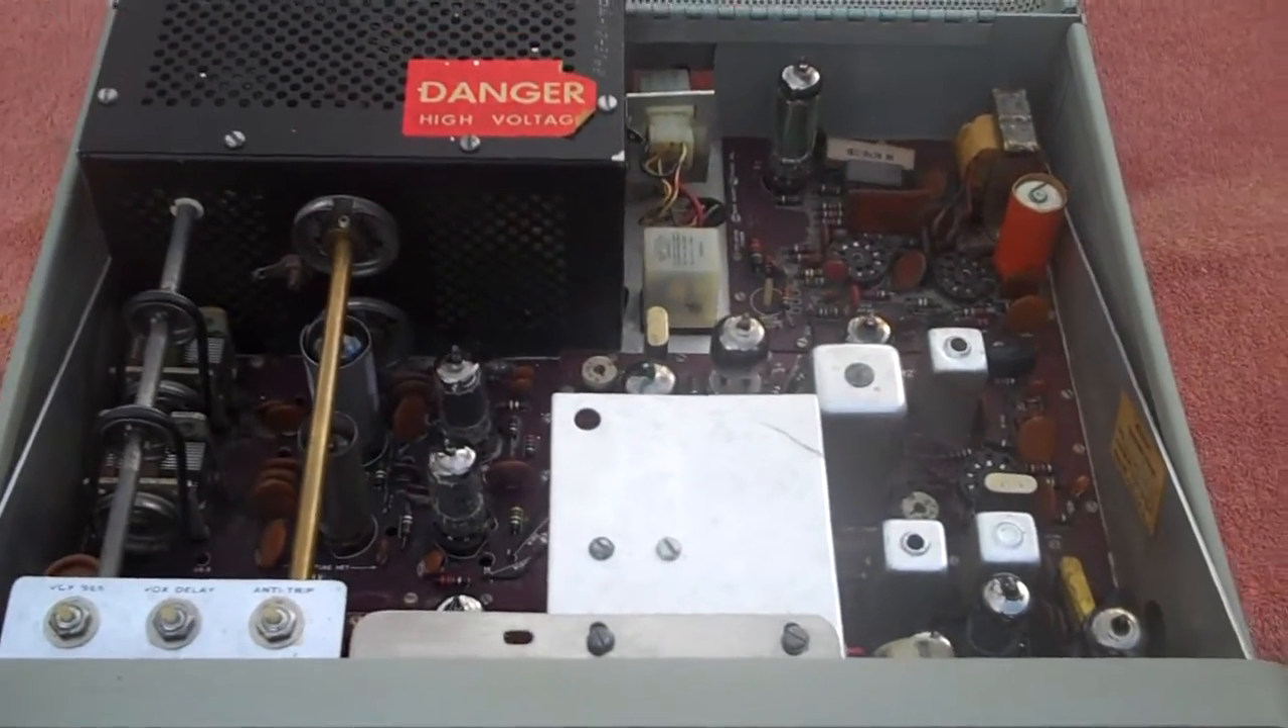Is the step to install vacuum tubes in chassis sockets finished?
No.